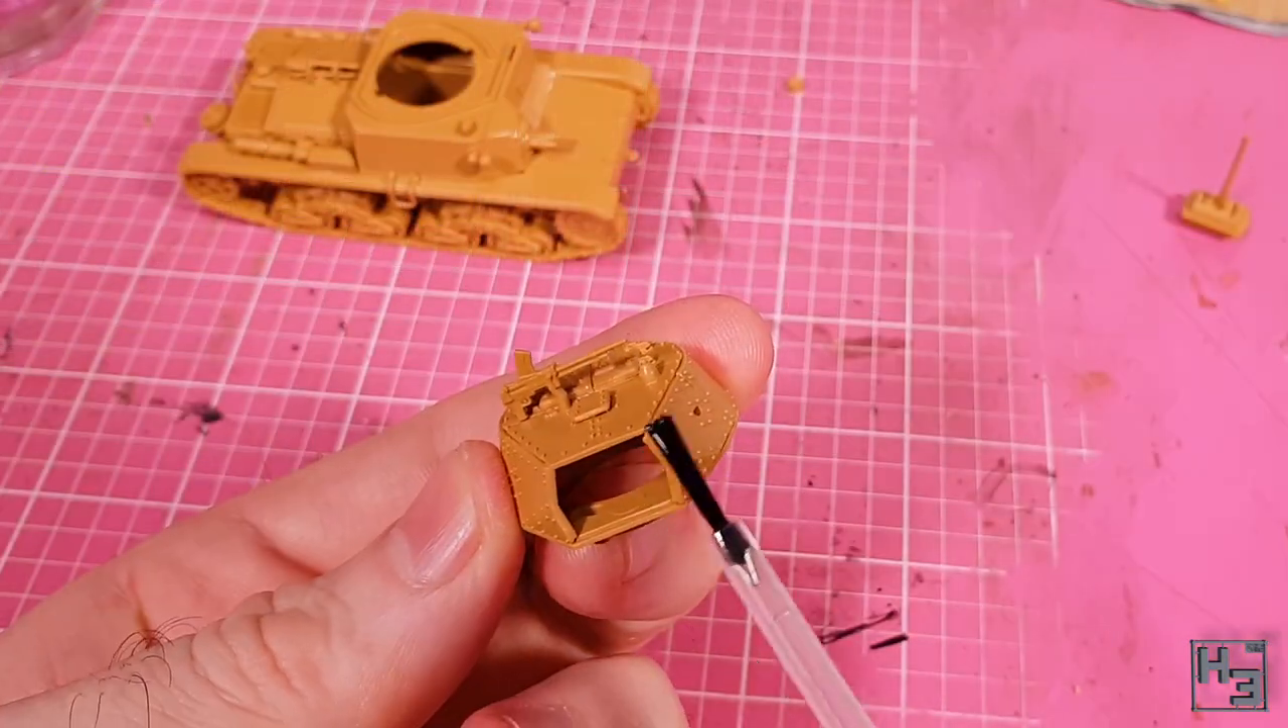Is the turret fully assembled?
No.